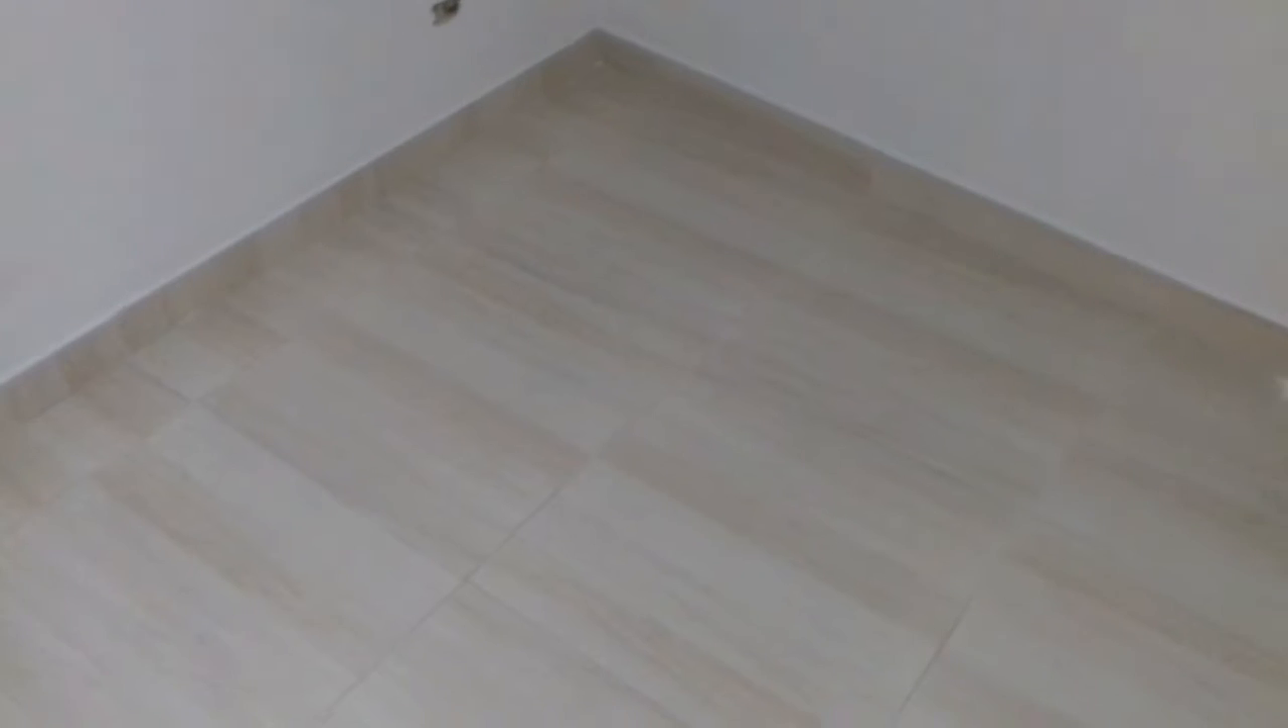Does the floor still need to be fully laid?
No.